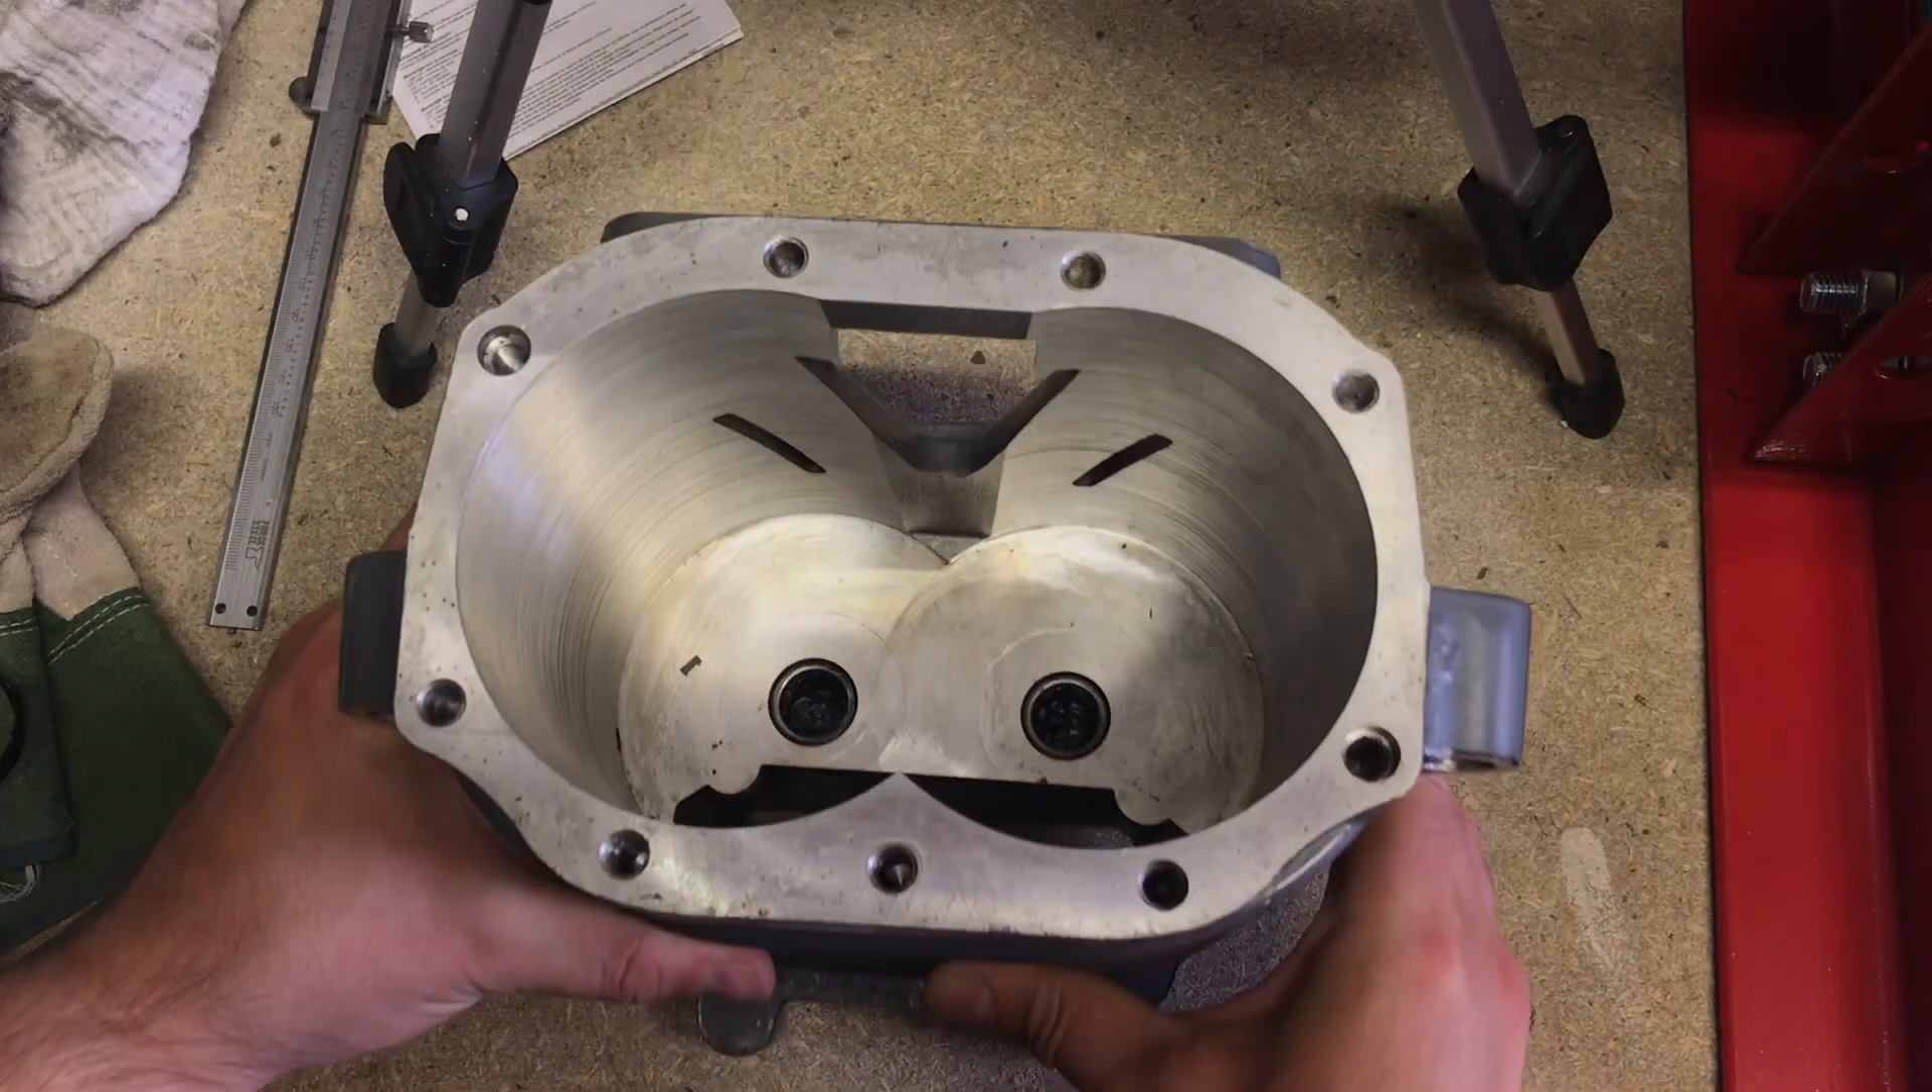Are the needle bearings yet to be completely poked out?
Yes.